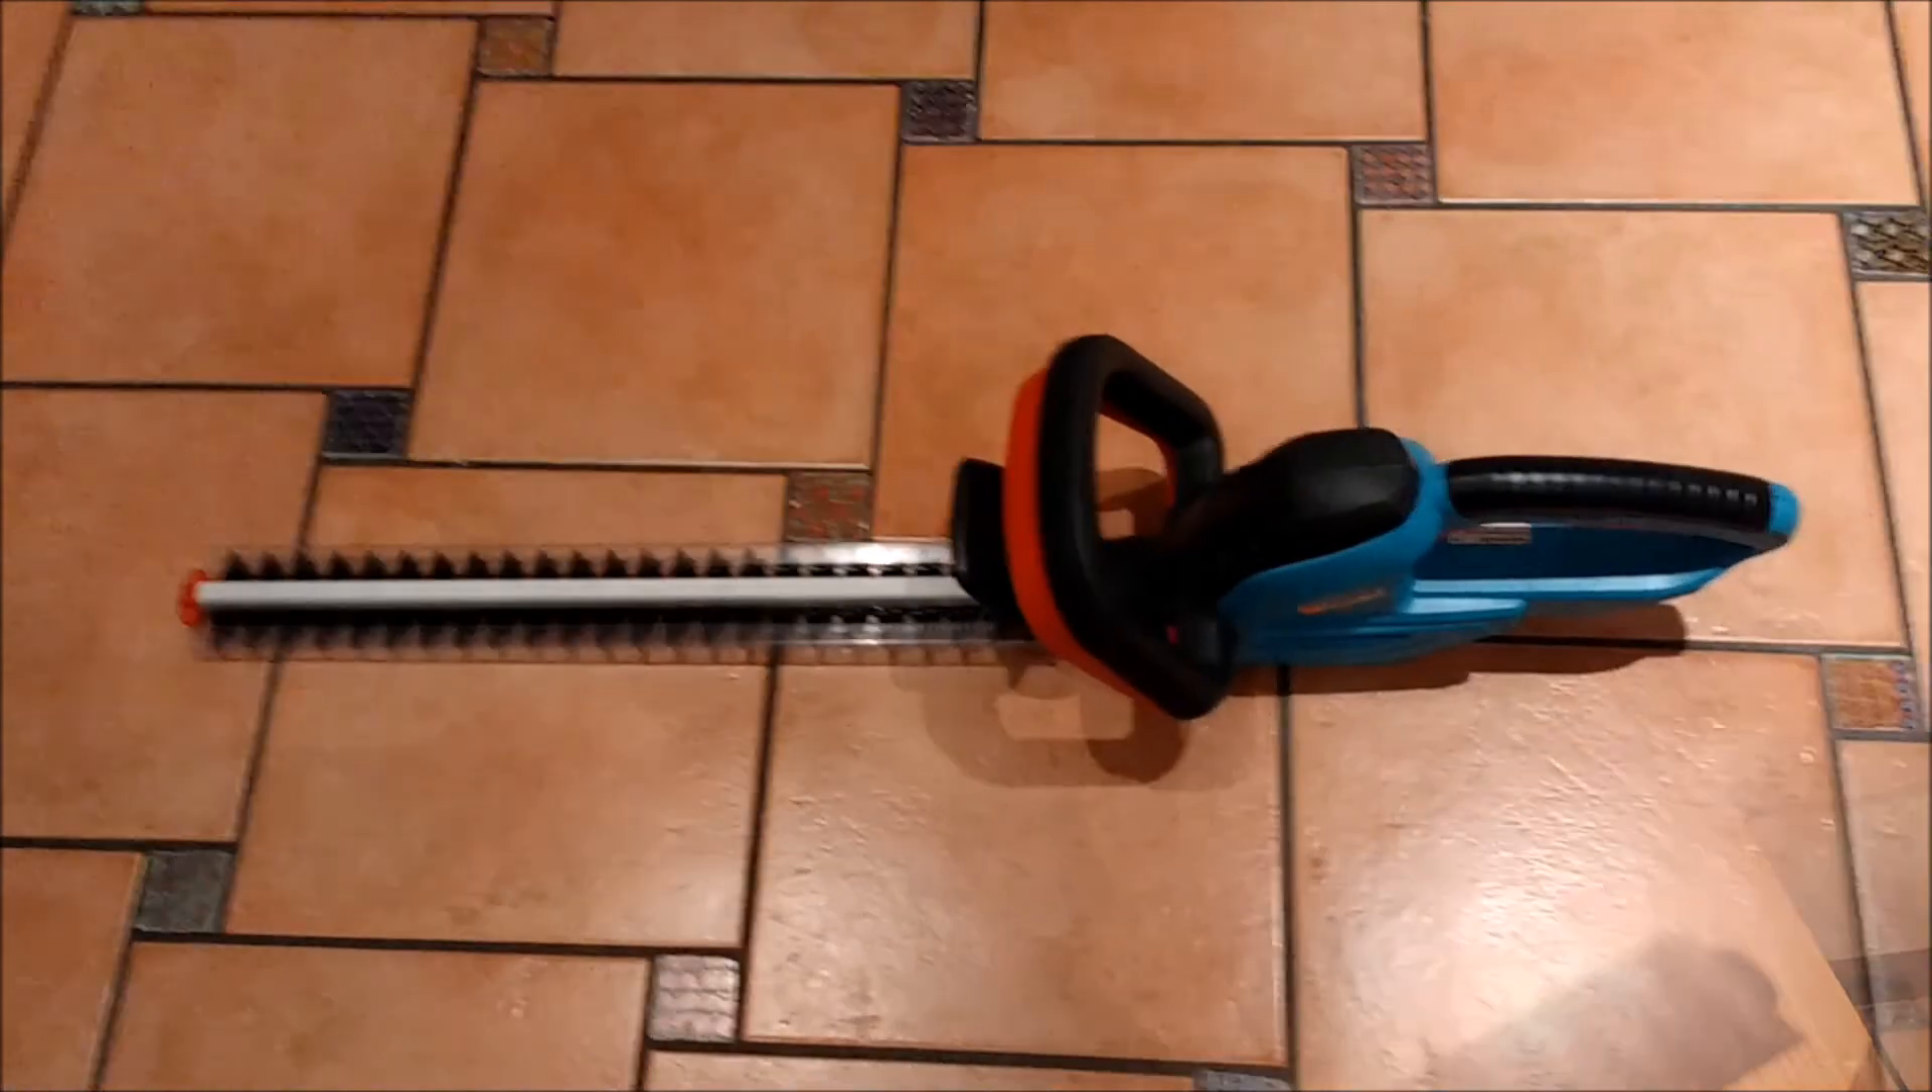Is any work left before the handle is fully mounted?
No.